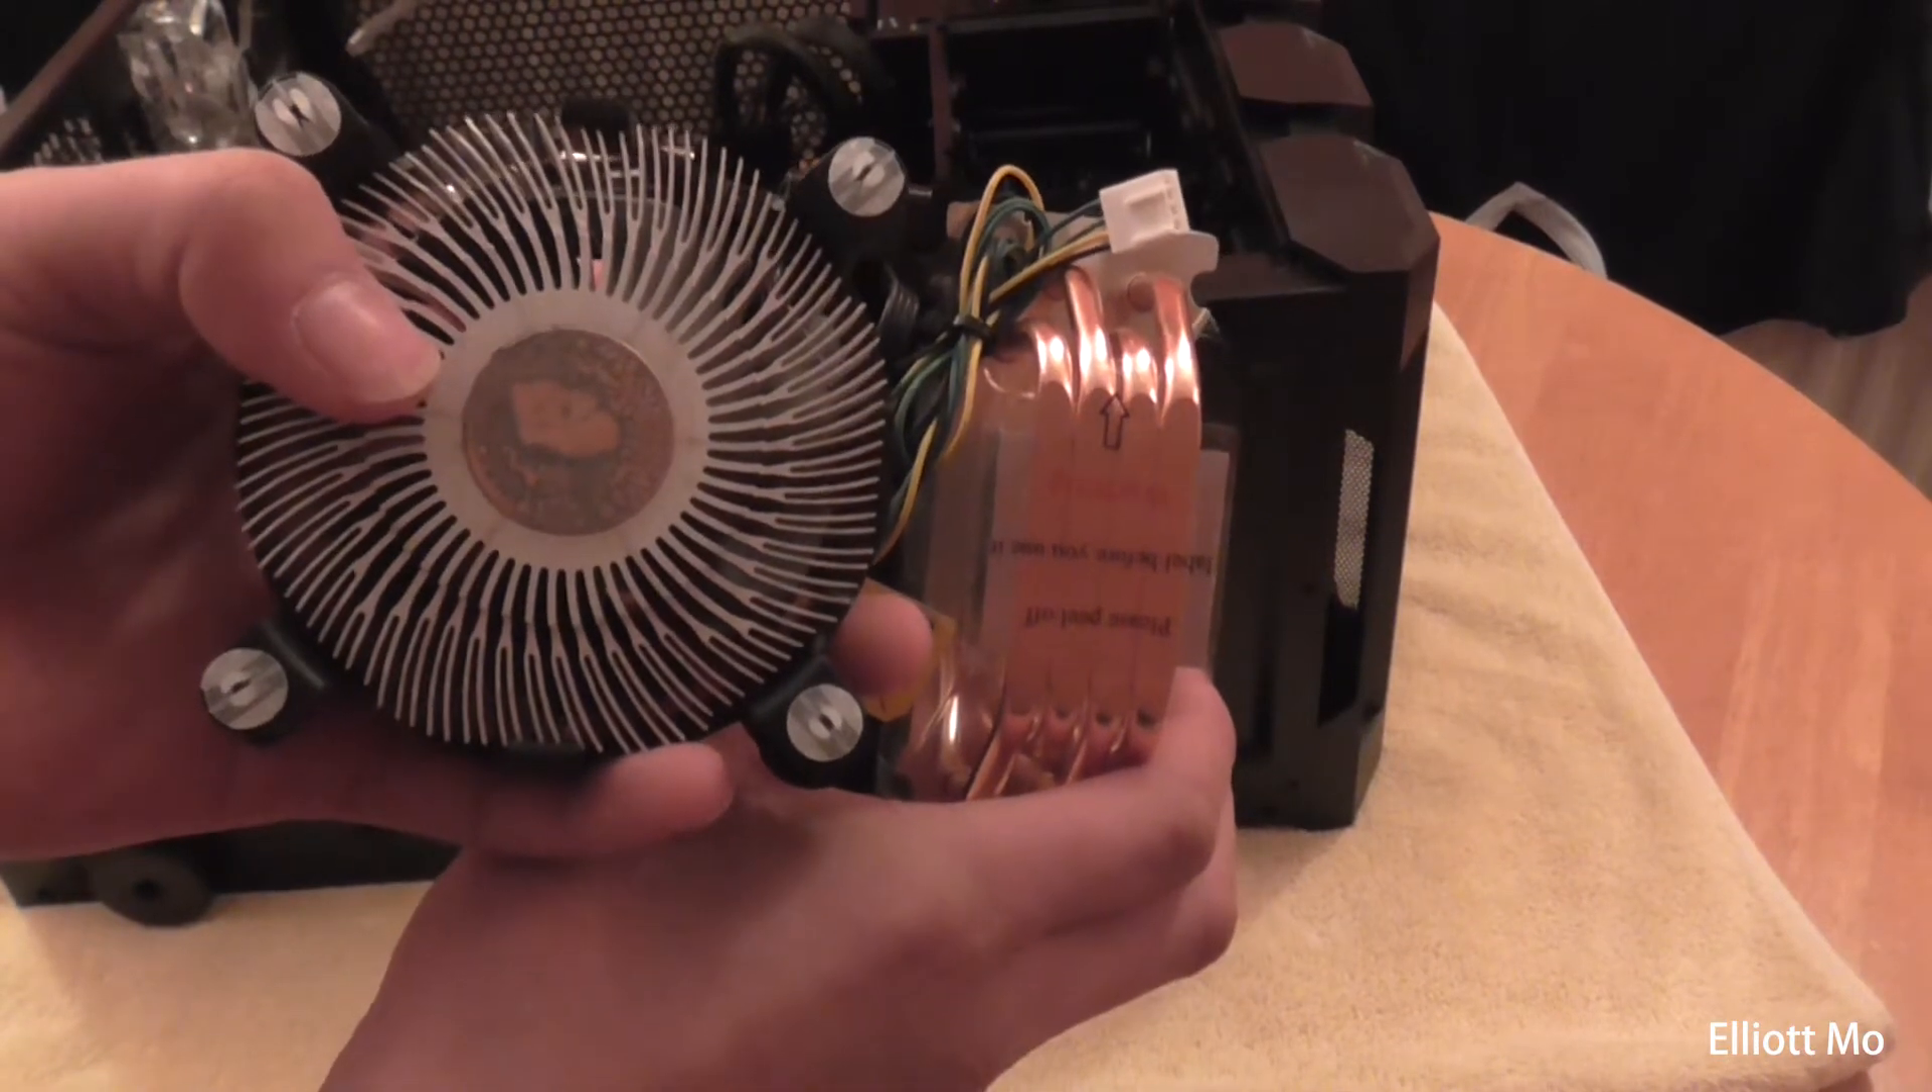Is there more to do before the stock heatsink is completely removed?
No.